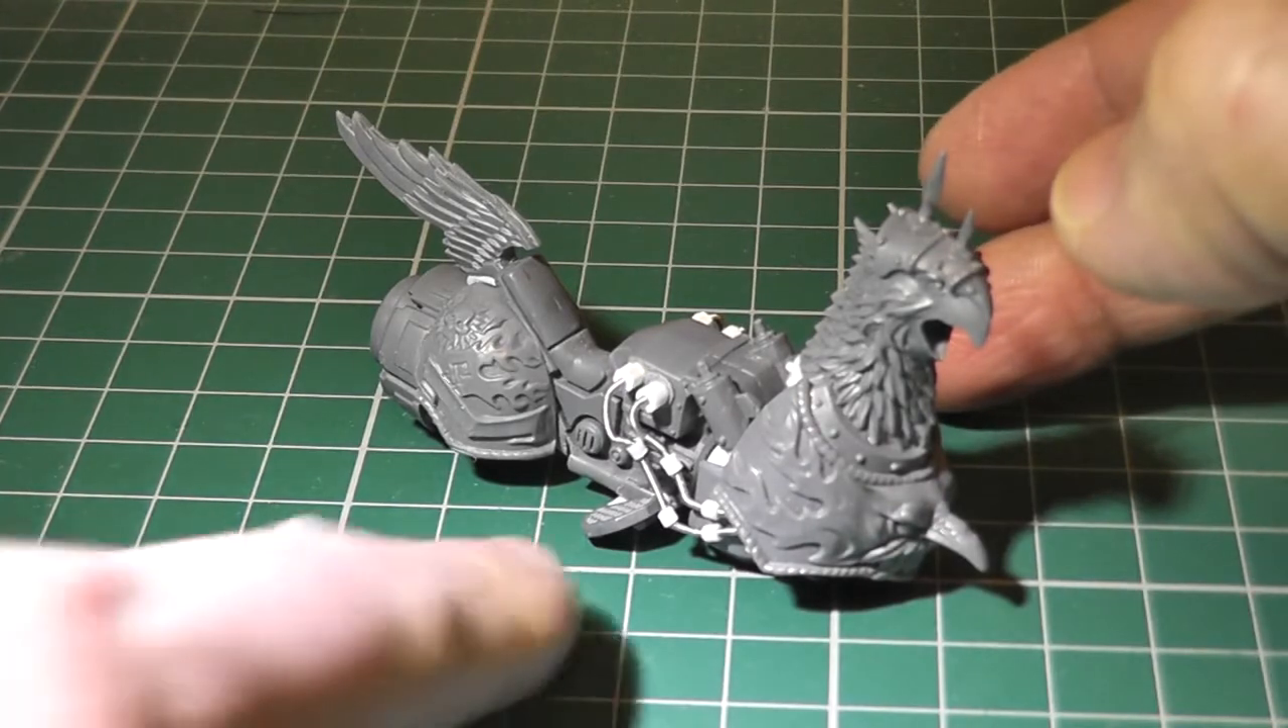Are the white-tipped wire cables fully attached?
Yes.